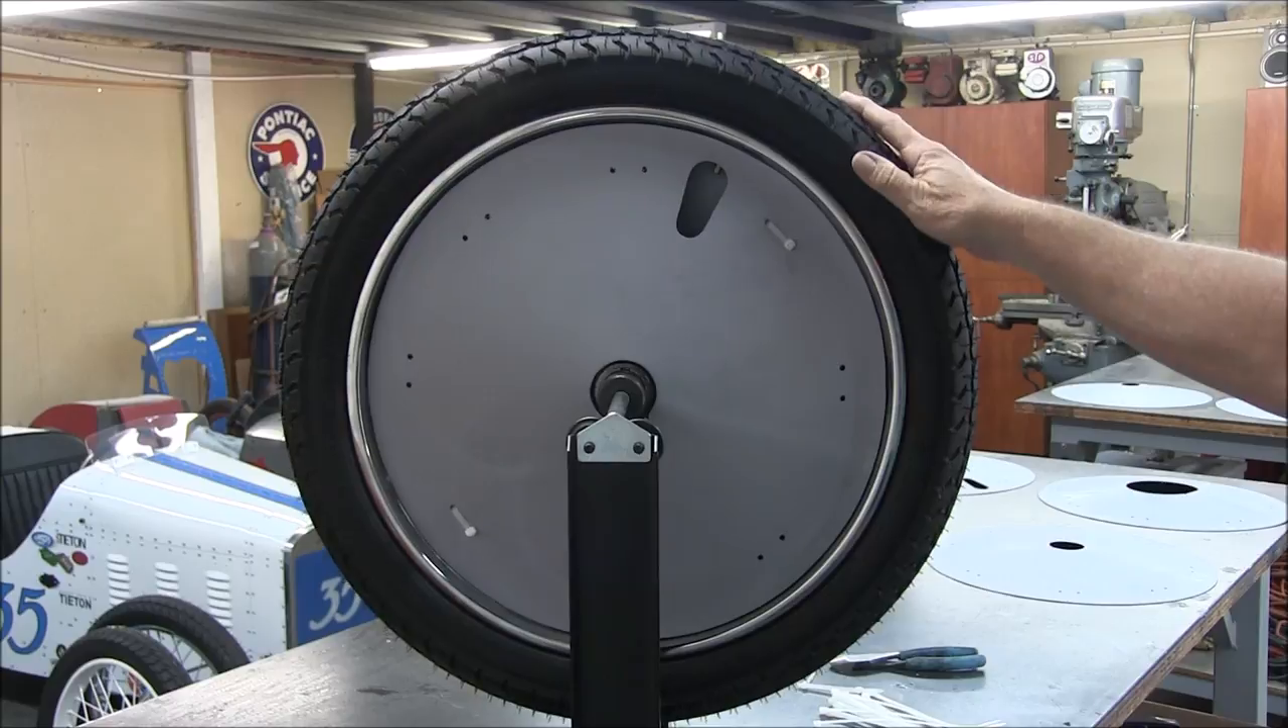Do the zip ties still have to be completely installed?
Yes.